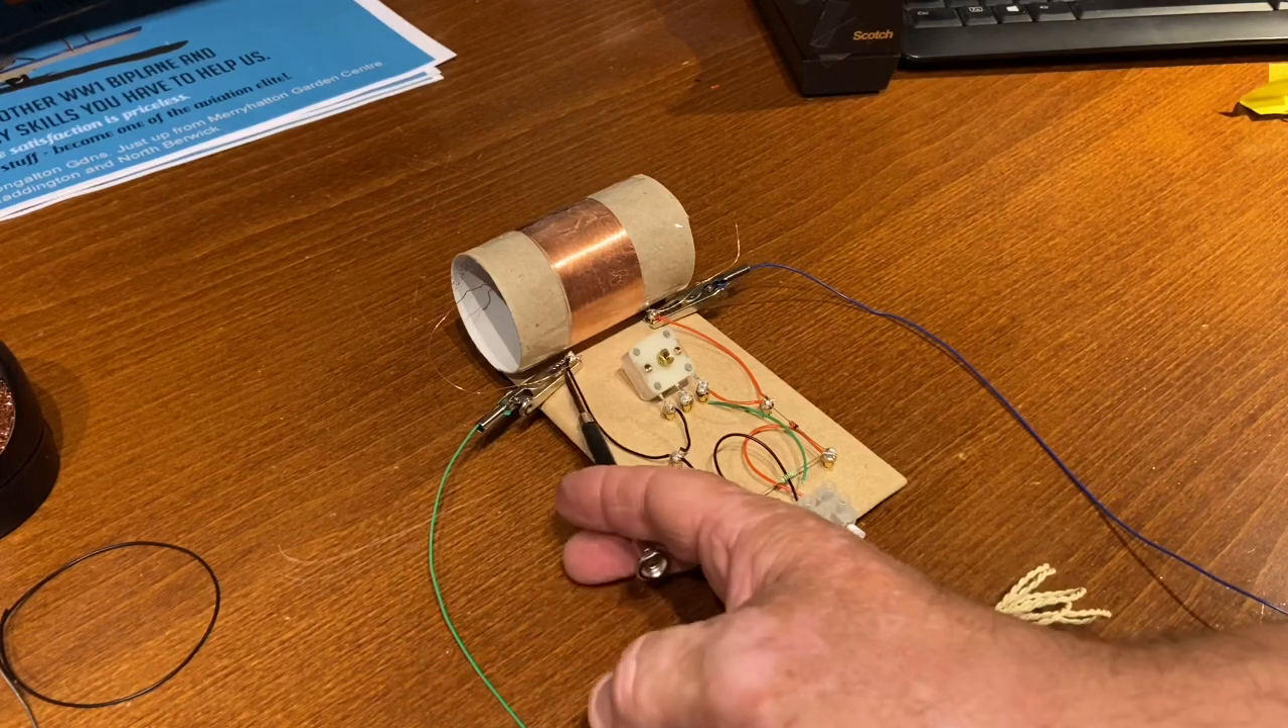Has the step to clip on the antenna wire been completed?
Yes.